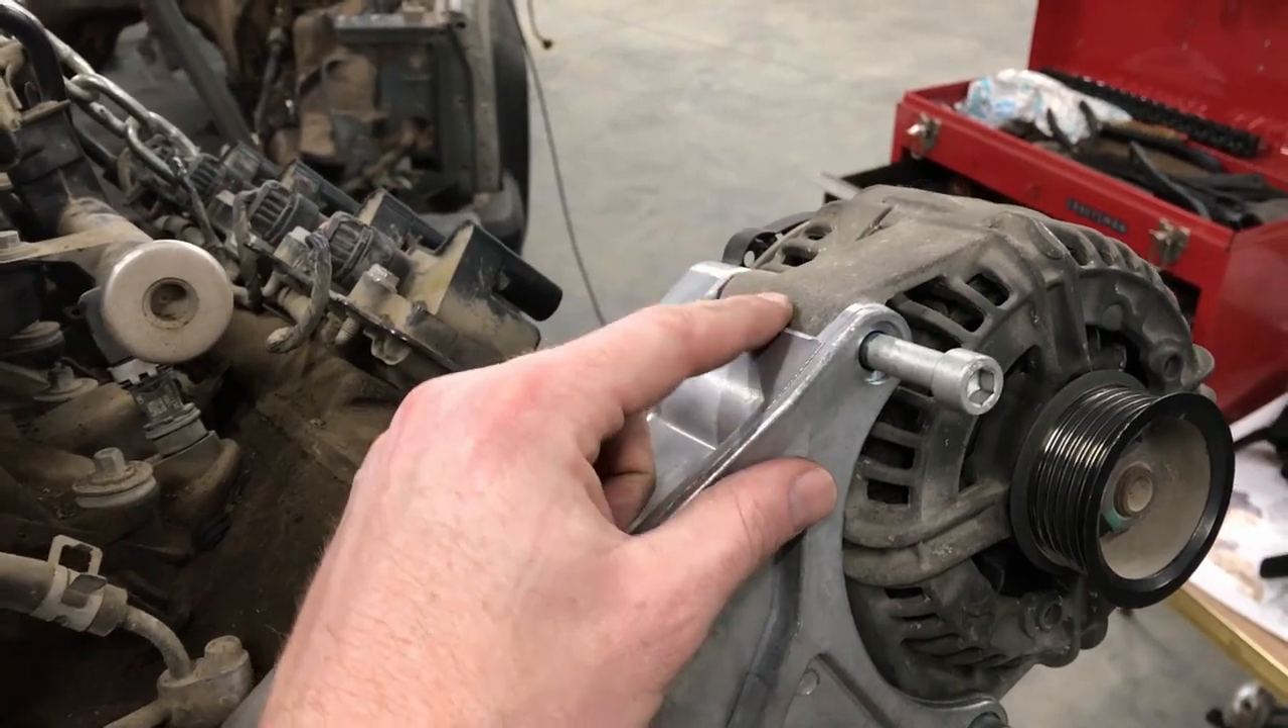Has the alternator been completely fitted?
No.